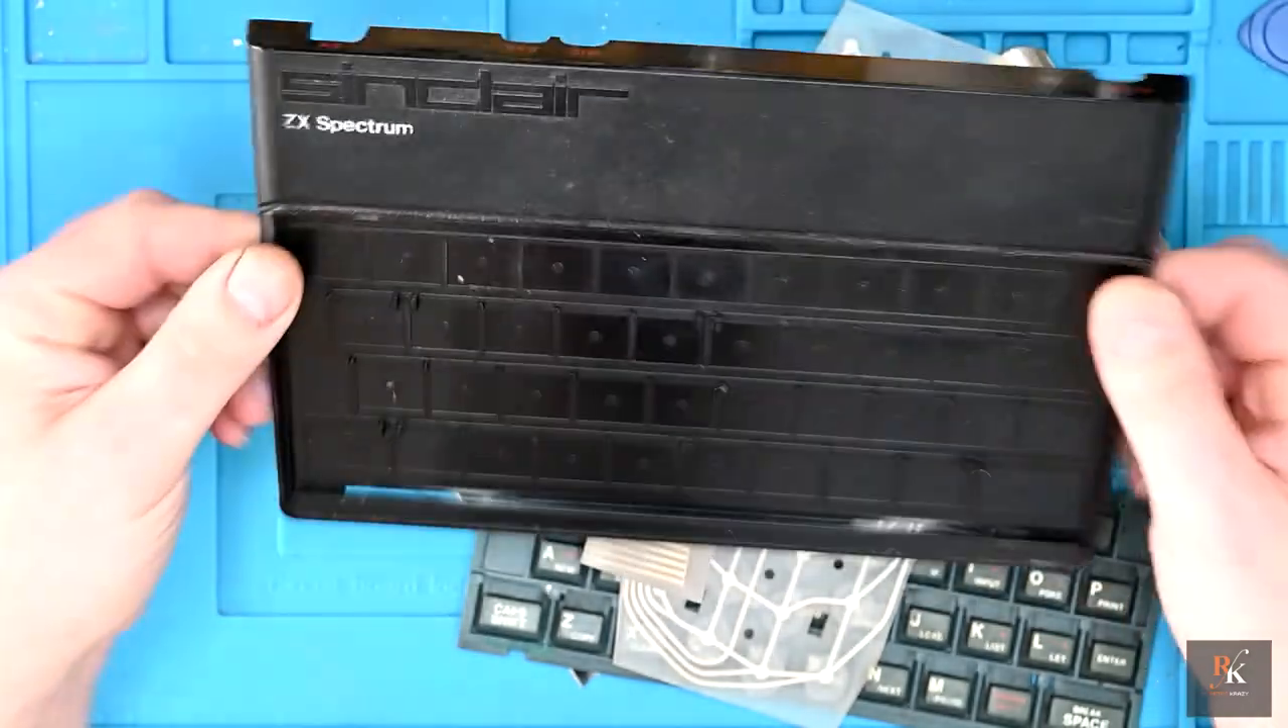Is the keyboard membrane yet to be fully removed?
No.